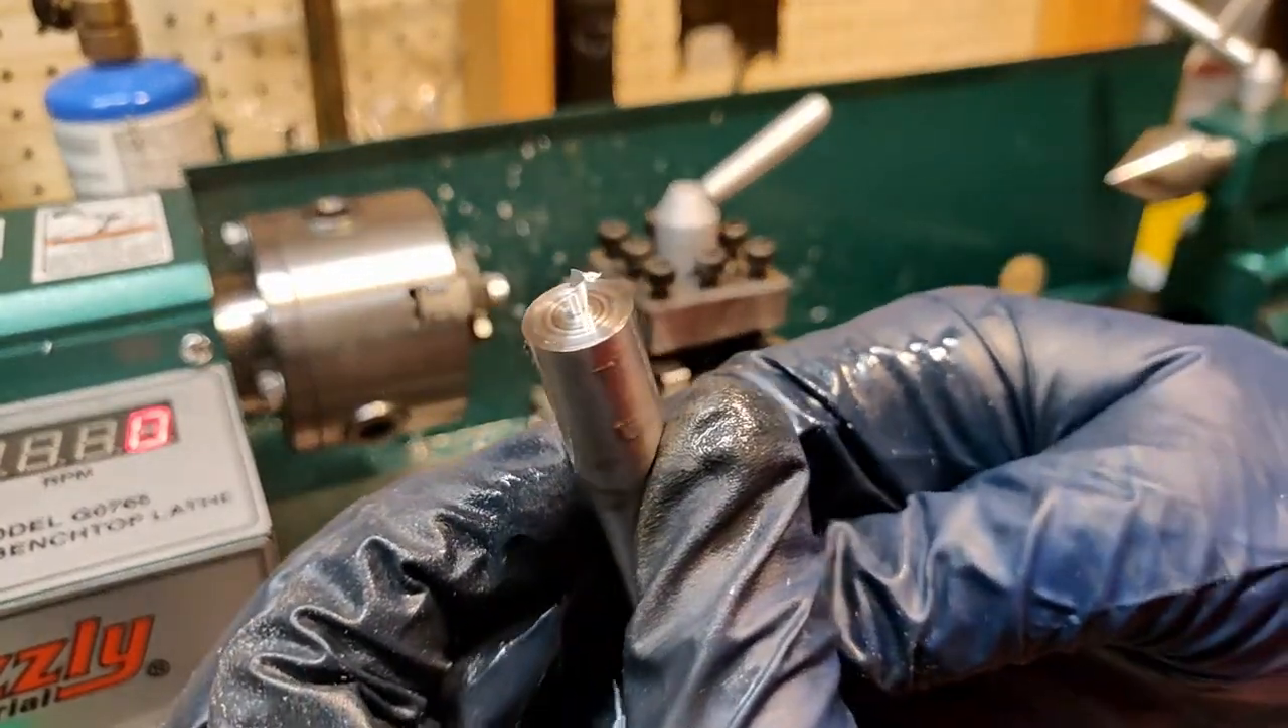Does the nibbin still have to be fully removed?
Yes.